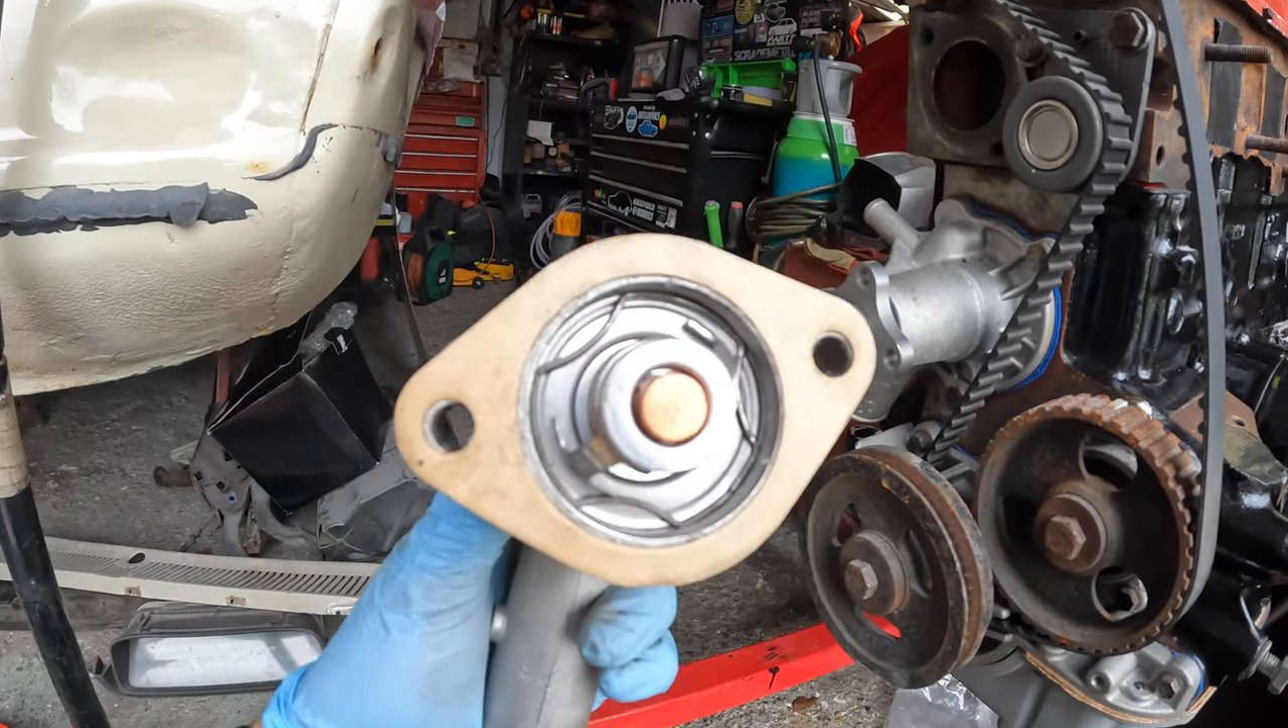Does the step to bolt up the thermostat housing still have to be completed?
Yes.